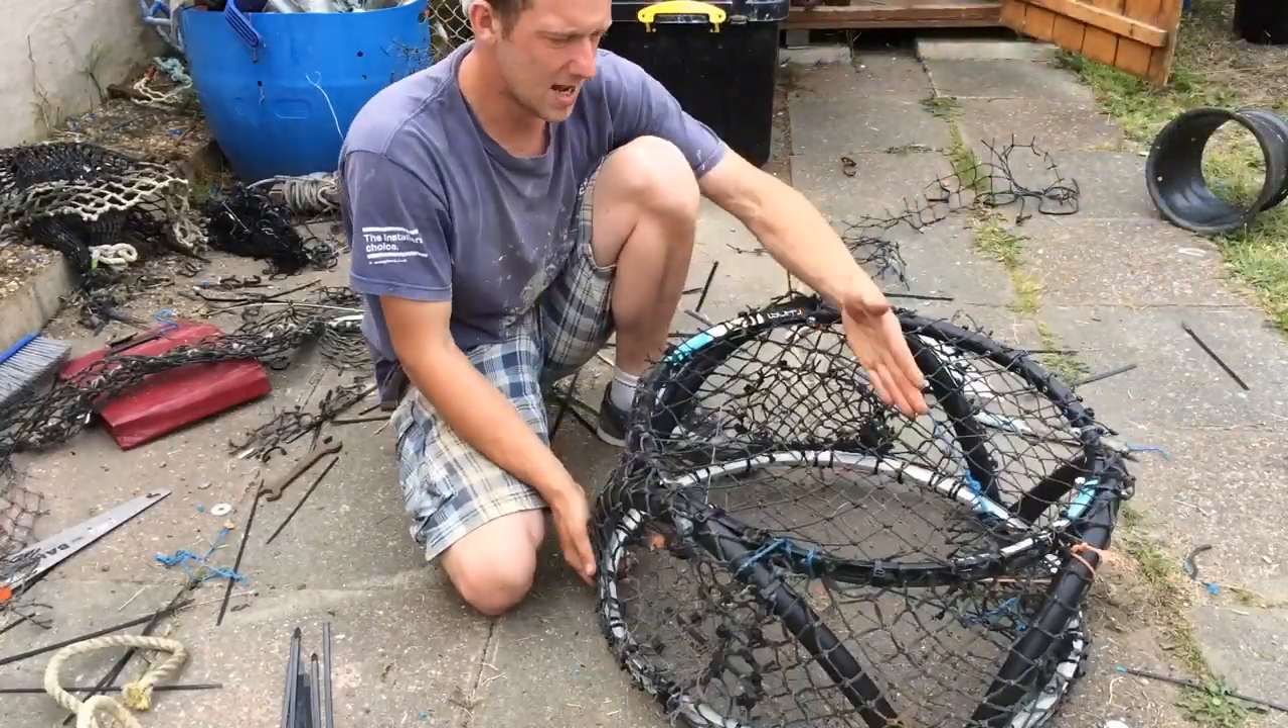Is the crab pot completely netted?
Yes.